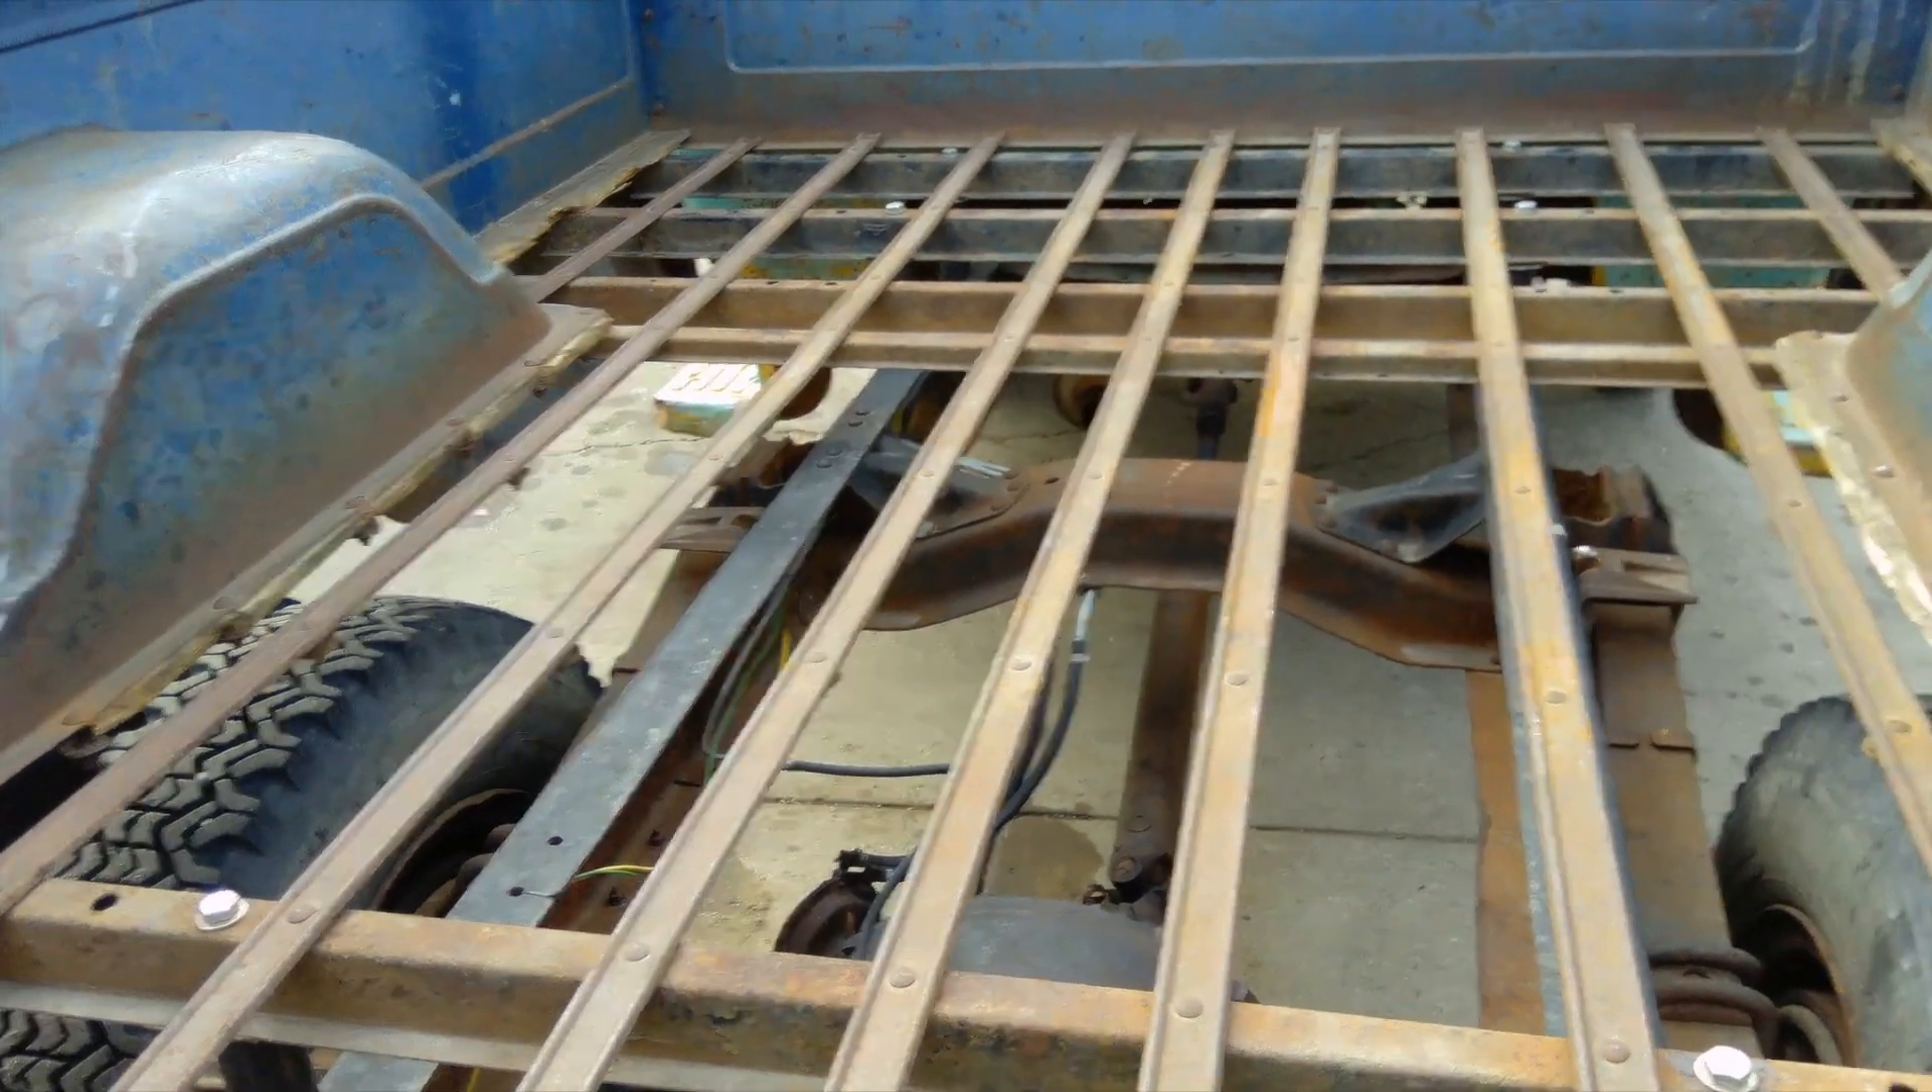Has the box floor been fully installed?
No.